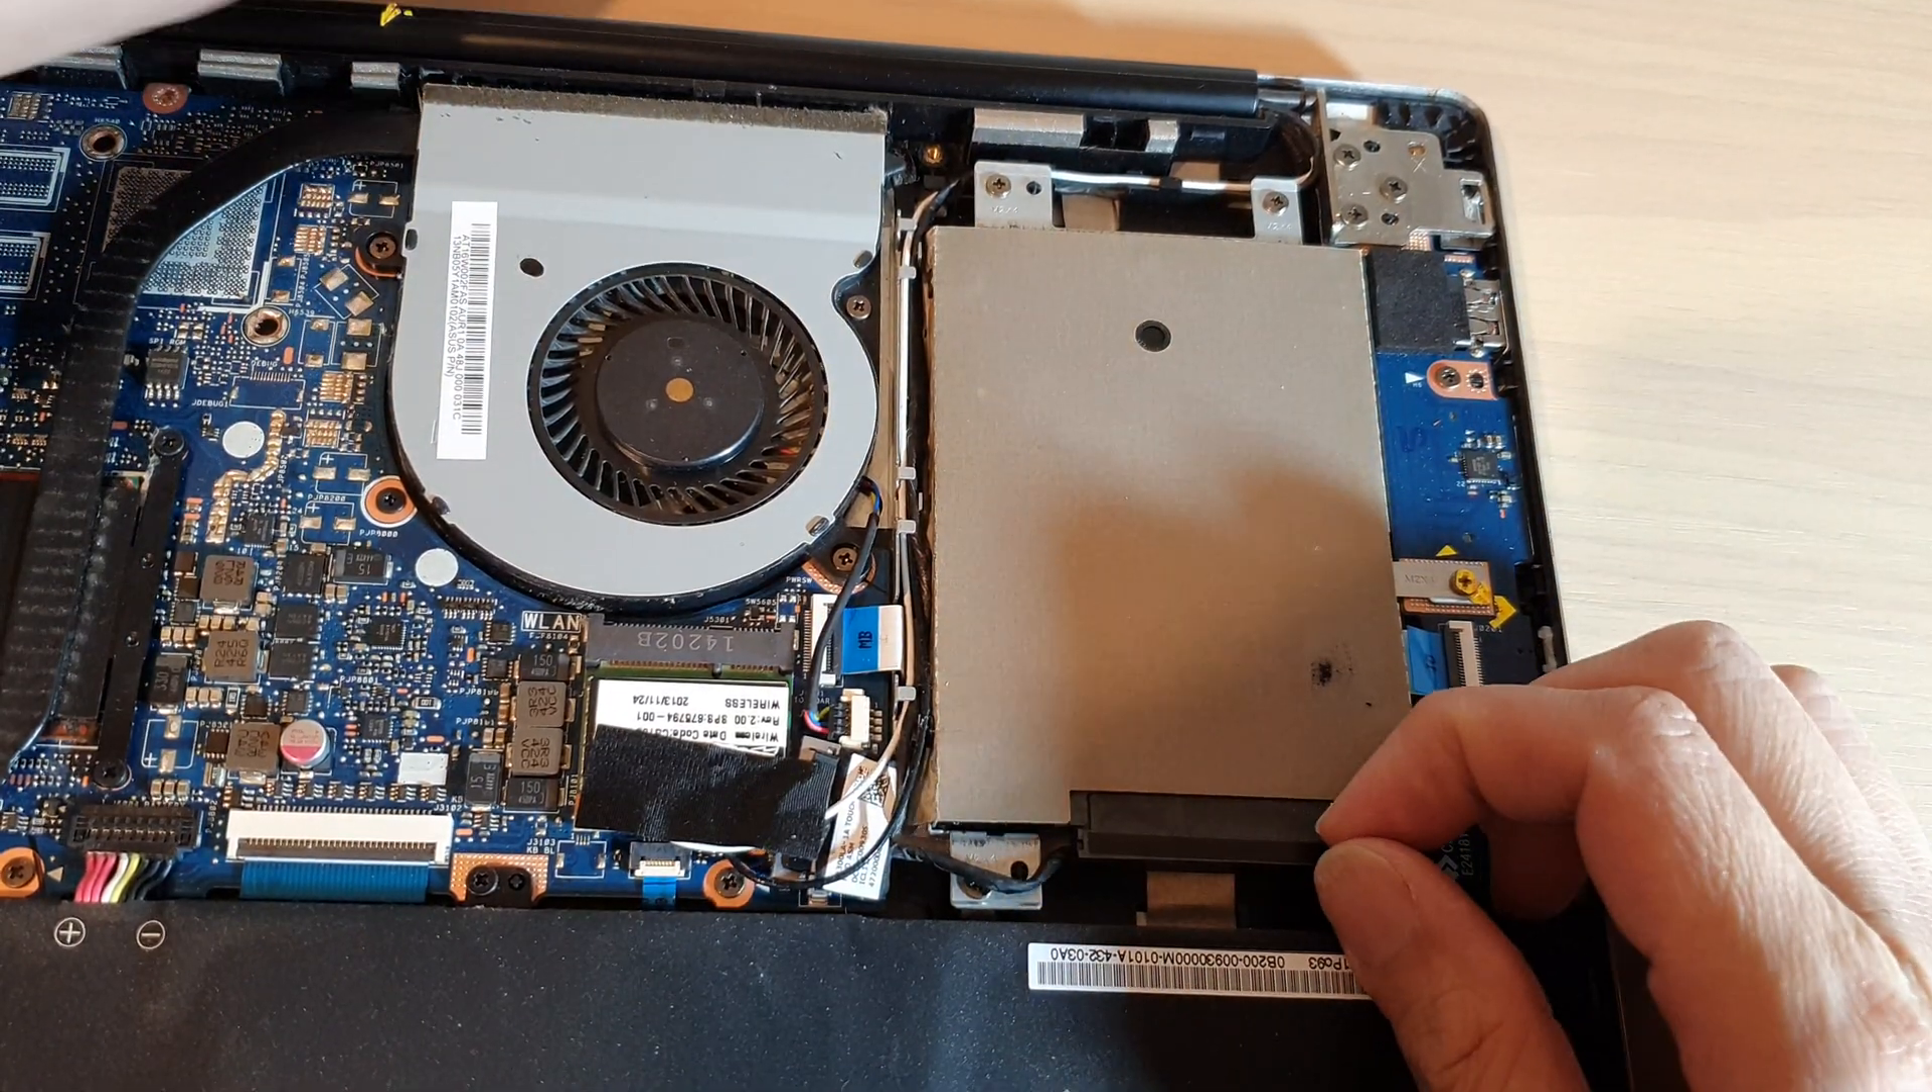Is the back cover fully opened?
Yes.